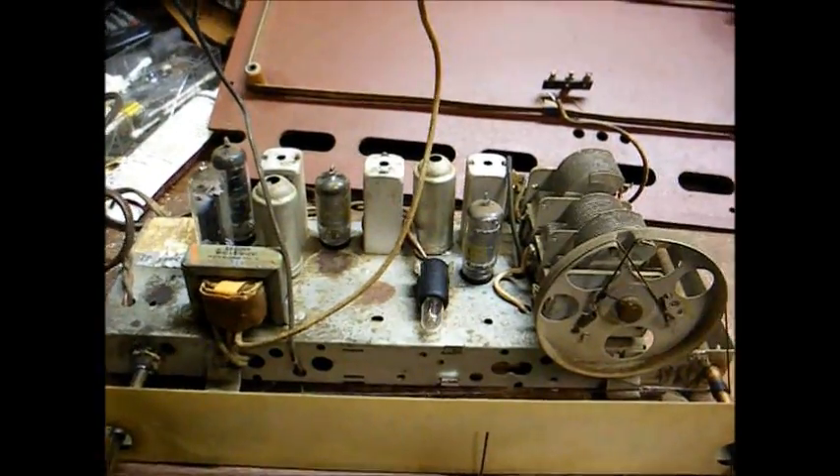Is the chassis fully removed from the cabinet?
Yes.